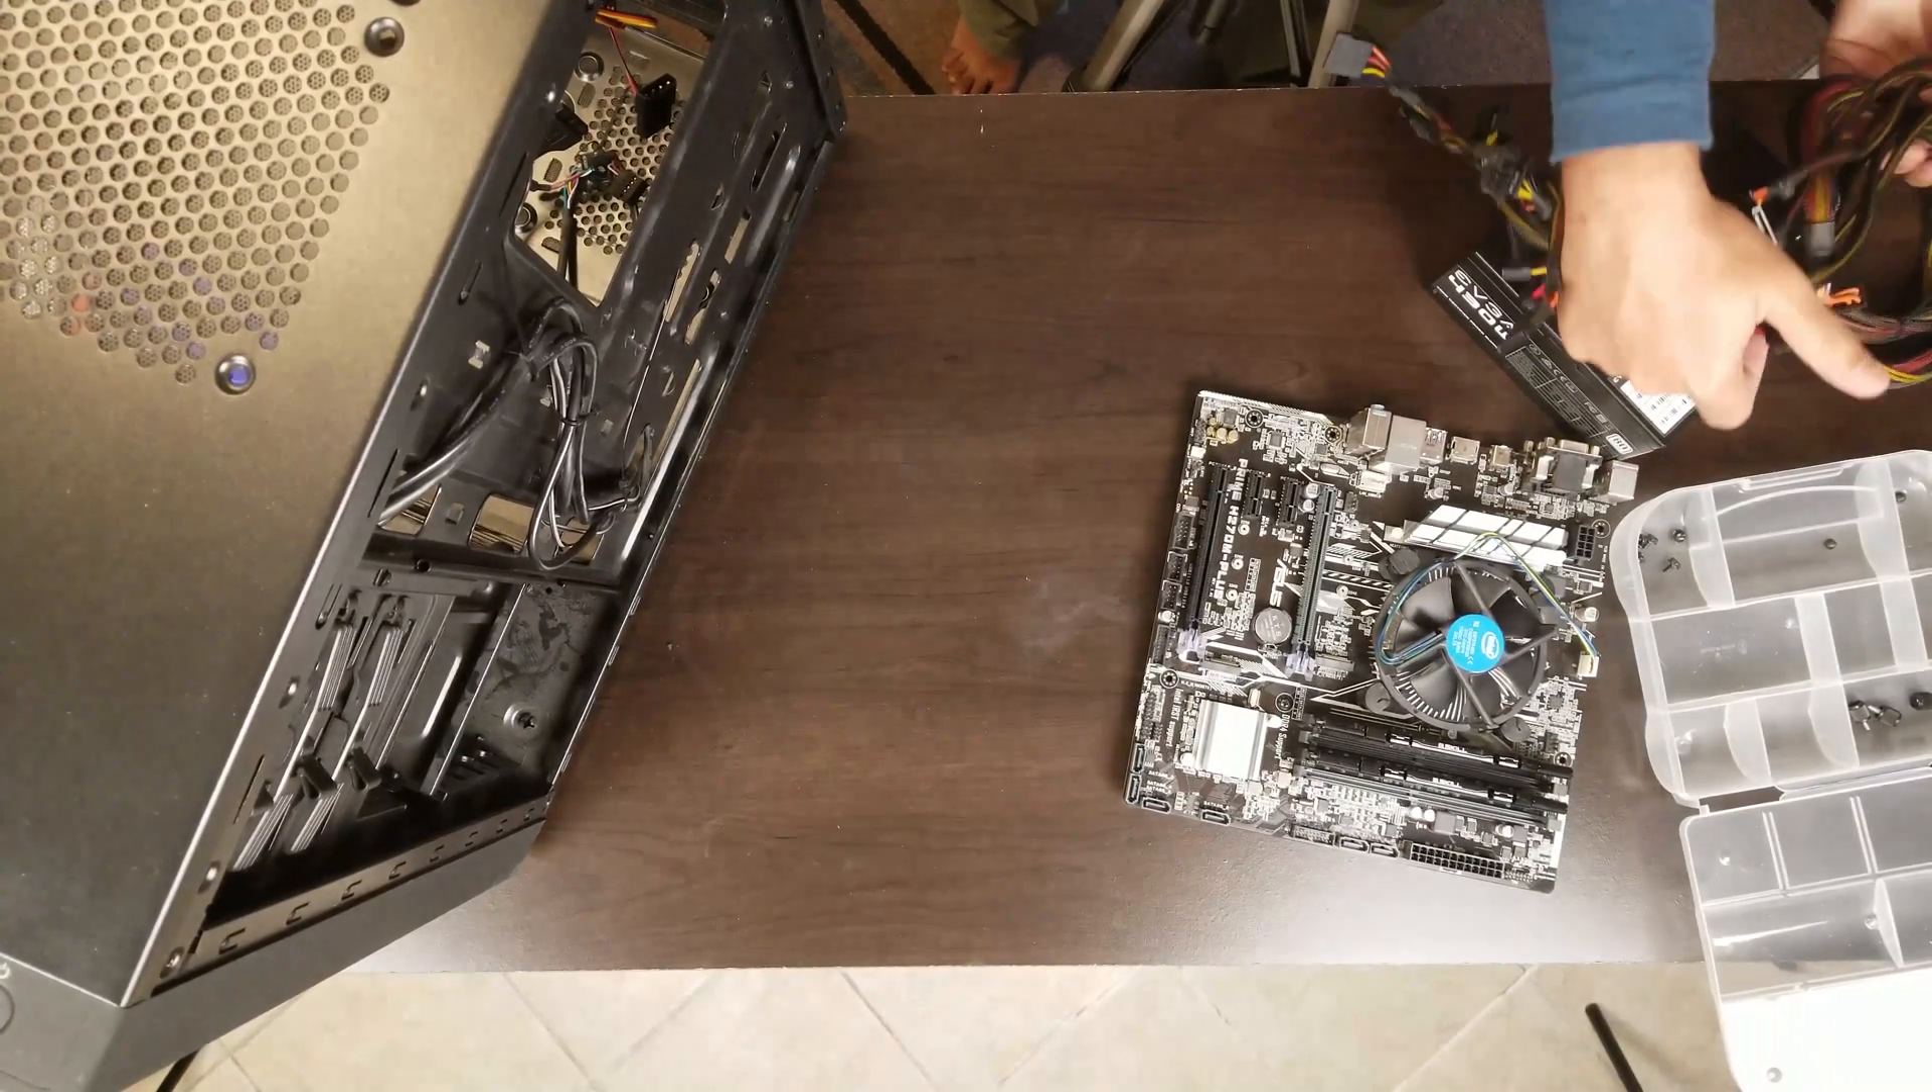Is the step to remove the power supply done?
Yes.